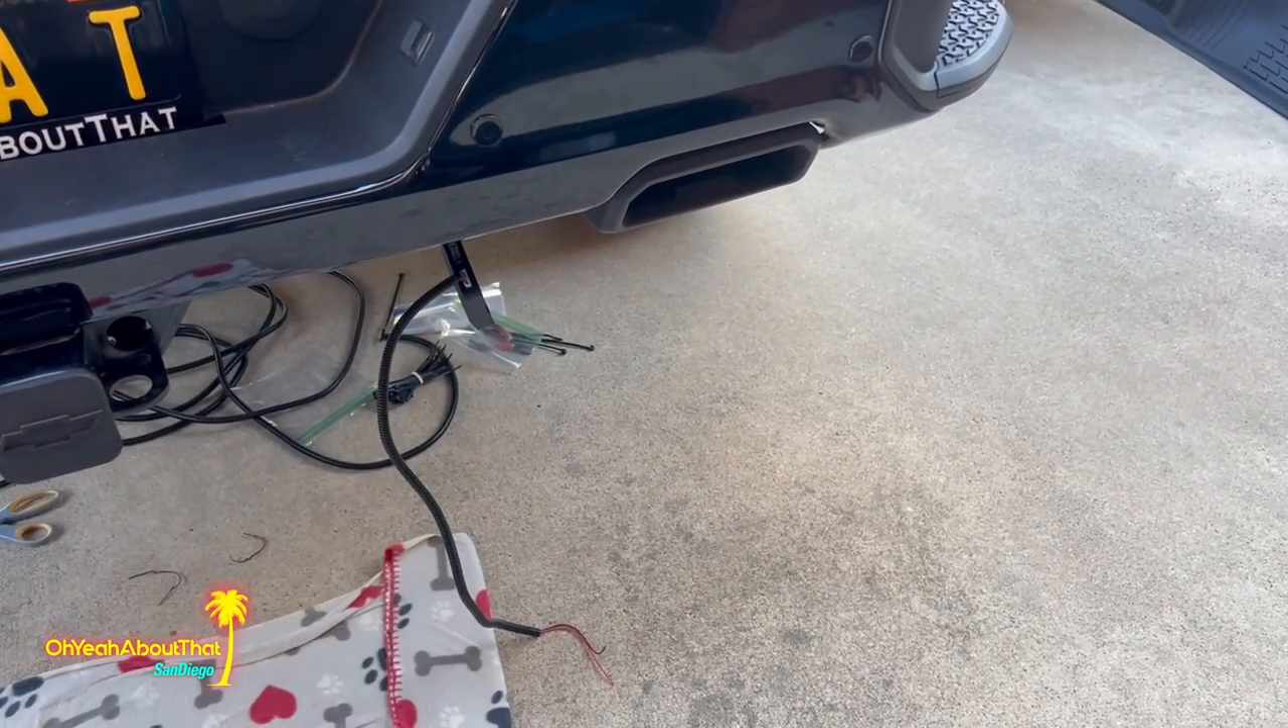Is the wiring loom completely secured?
No.